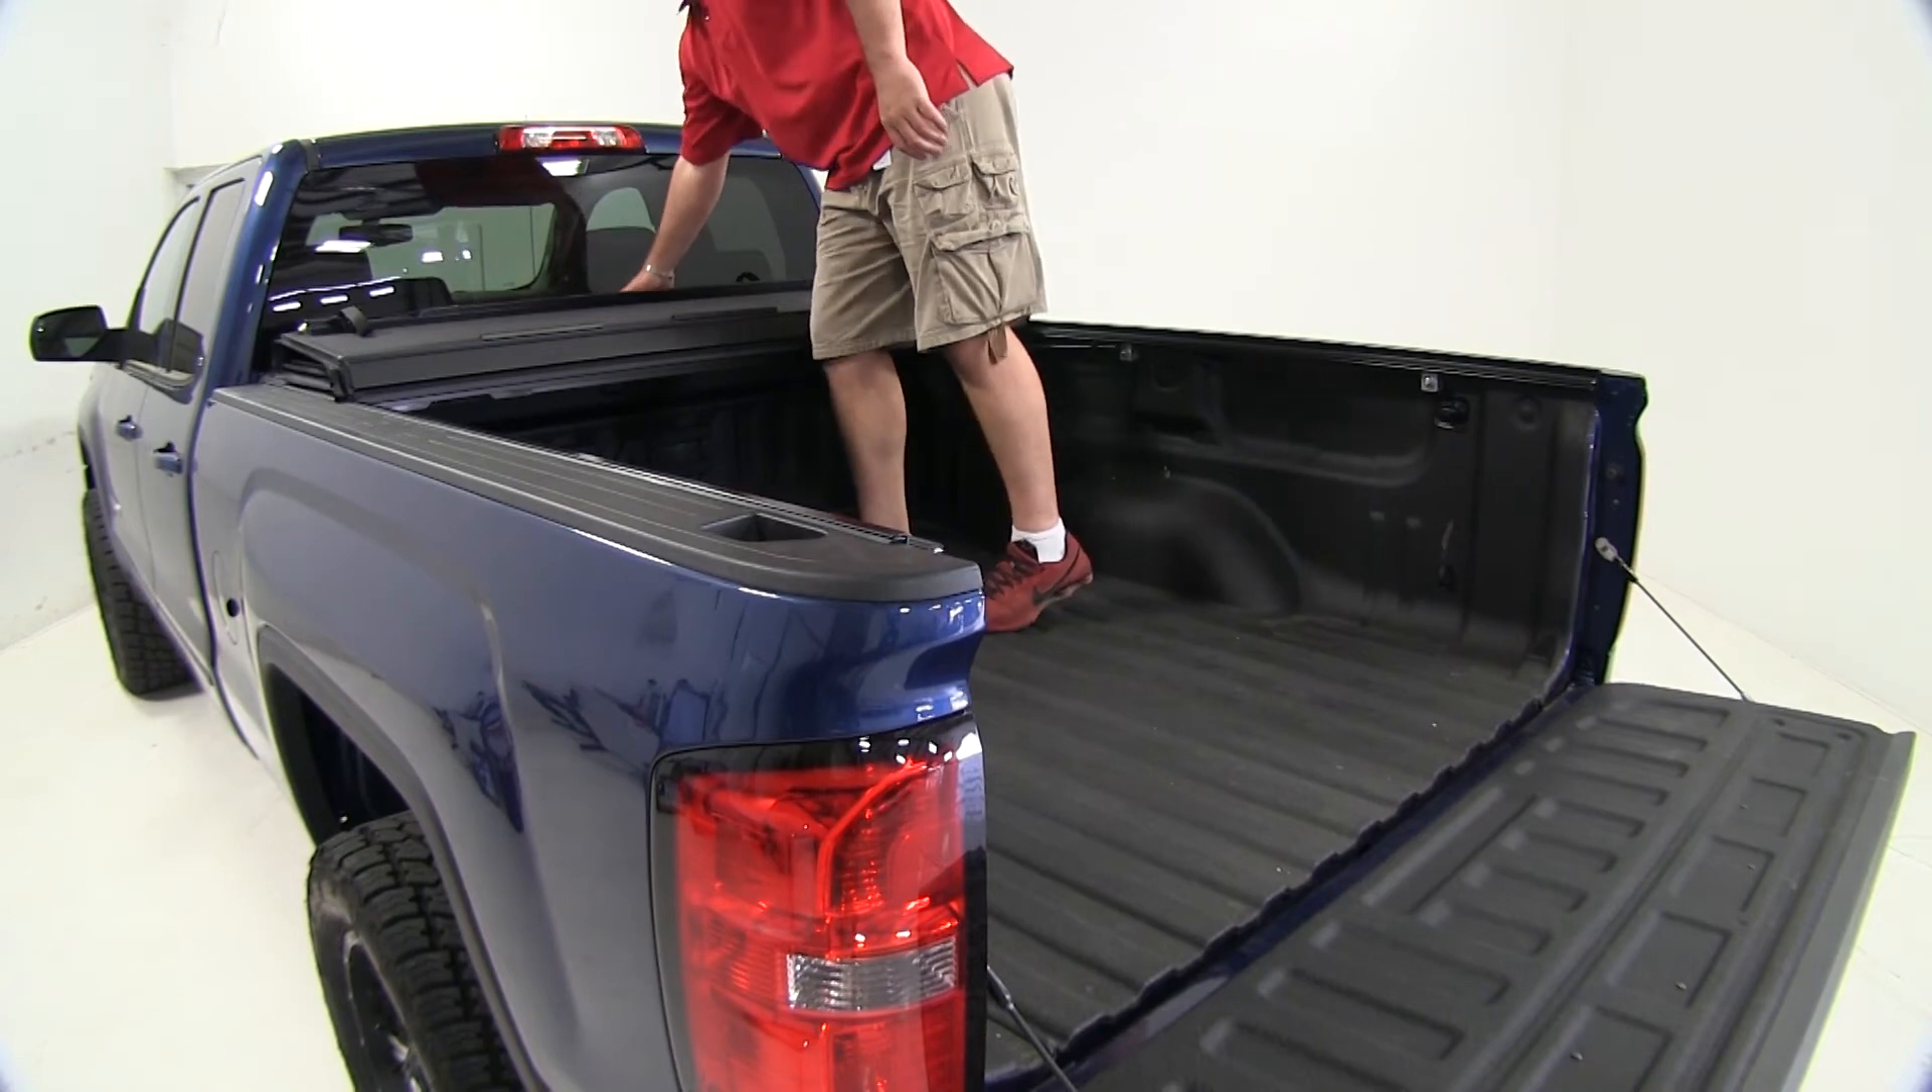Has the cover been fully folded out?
No.